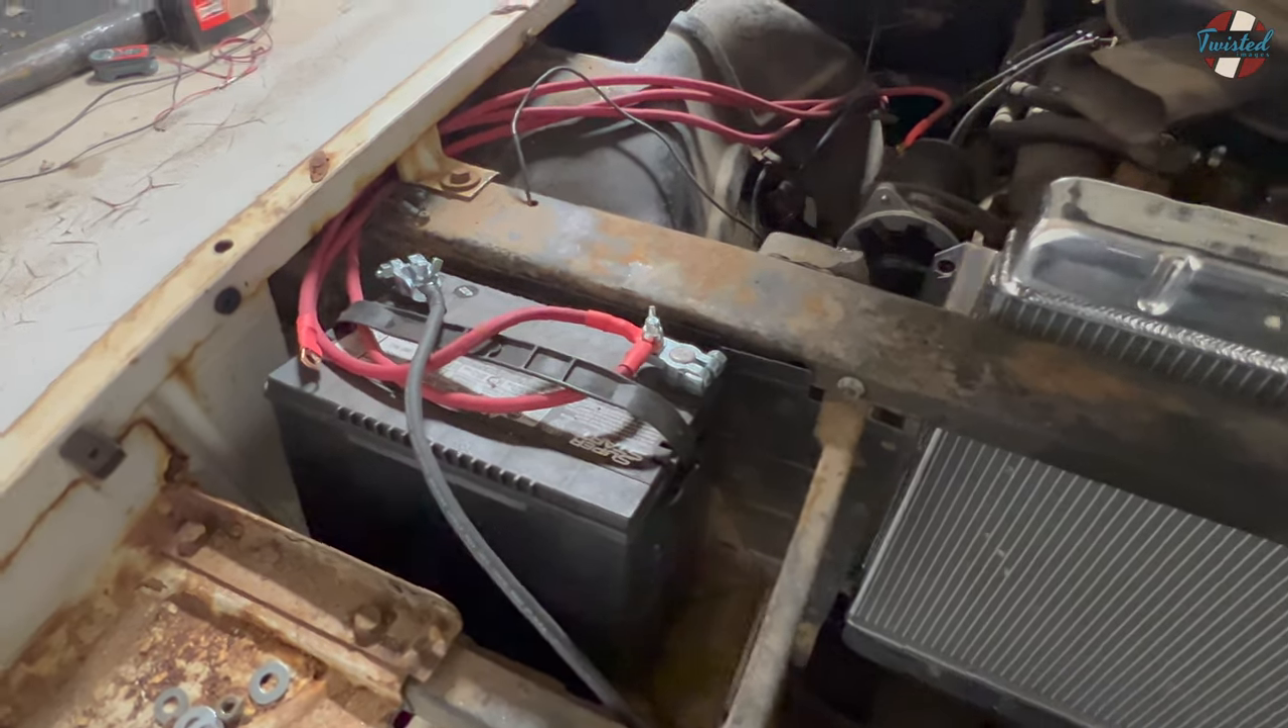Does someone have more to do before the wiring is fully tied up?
Yes.